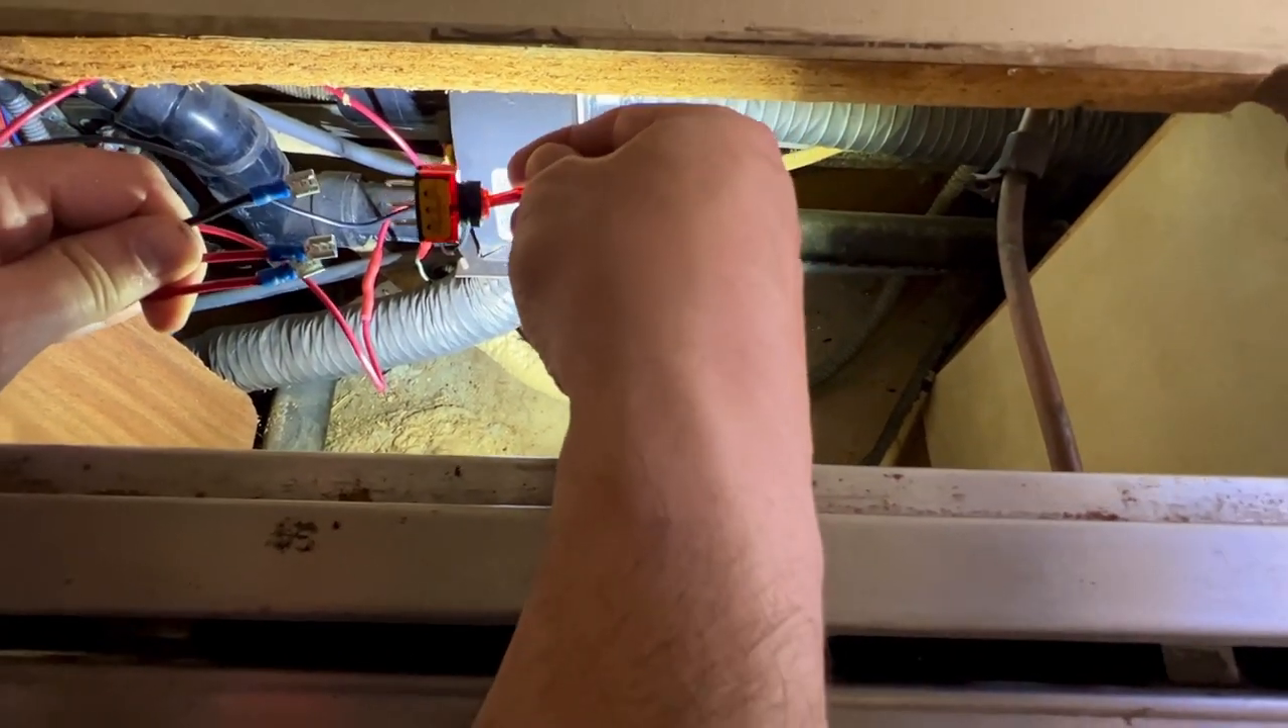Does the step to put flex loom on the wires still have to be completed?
Yes.